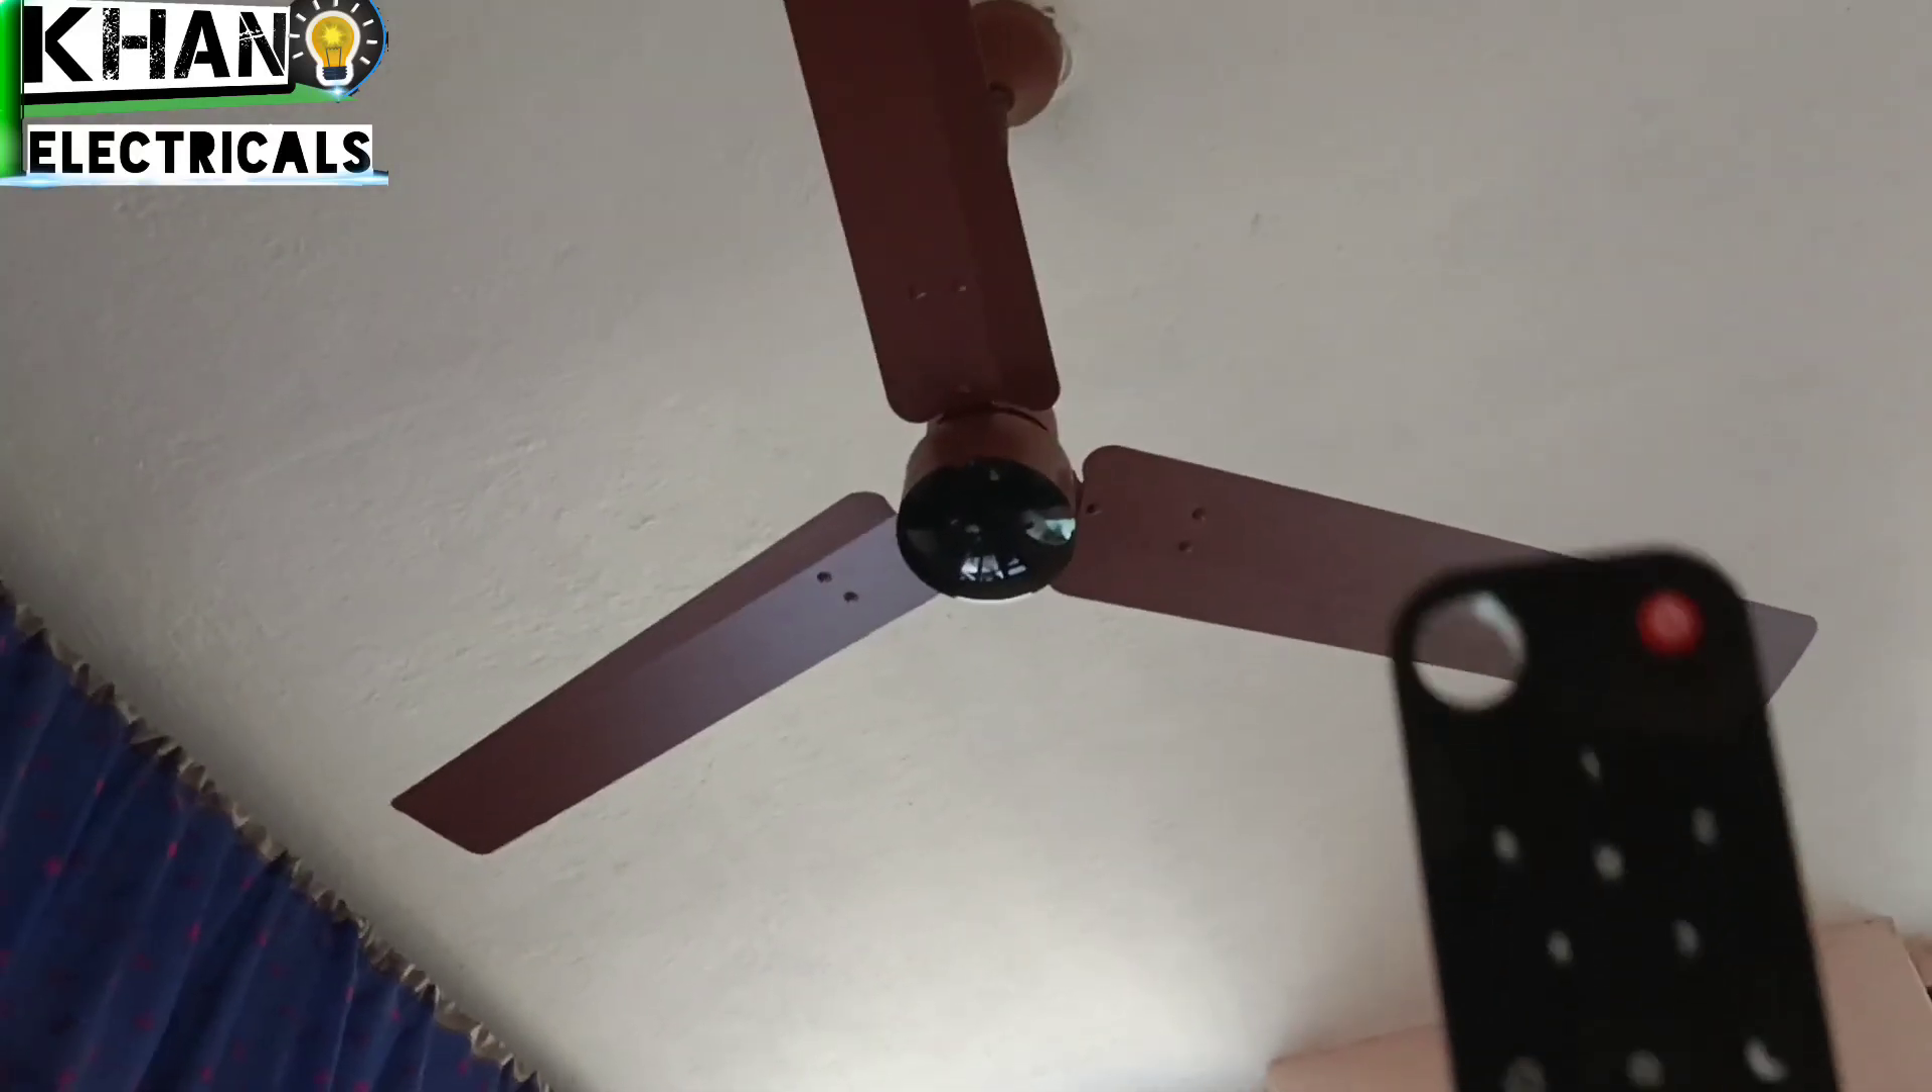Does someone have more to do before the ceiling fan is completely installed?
No.